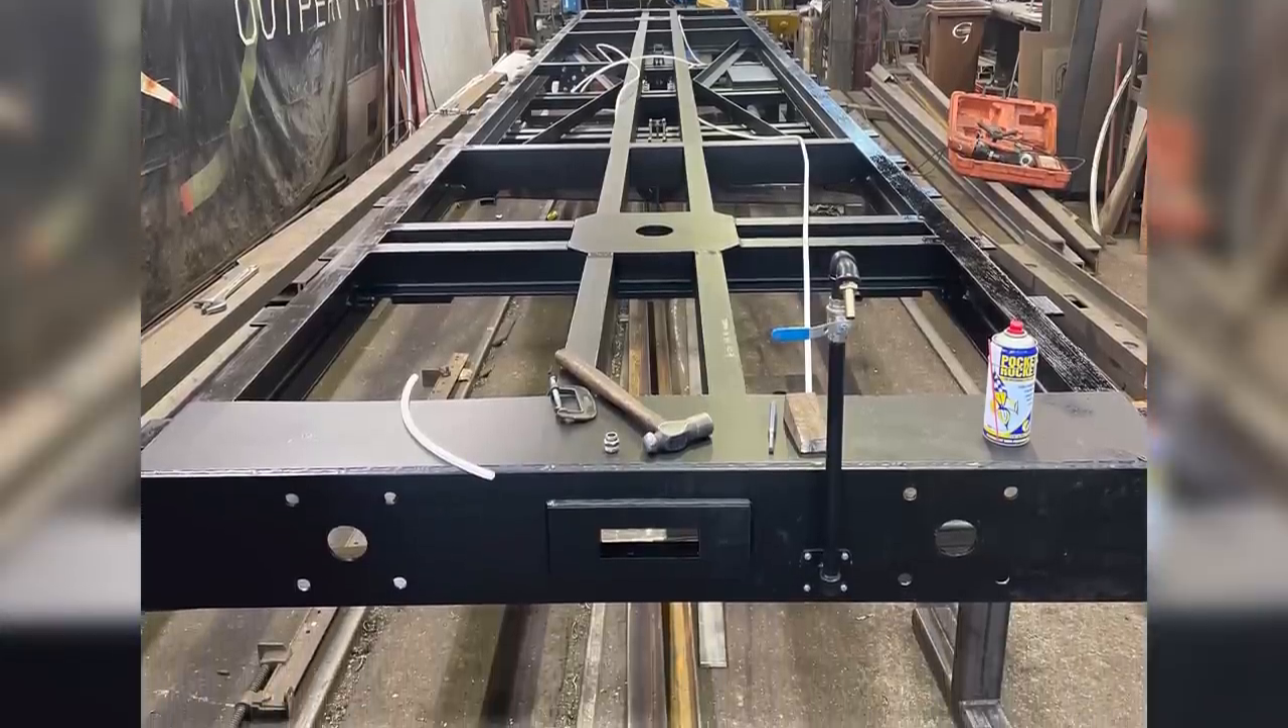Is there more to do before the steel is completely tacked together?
No.